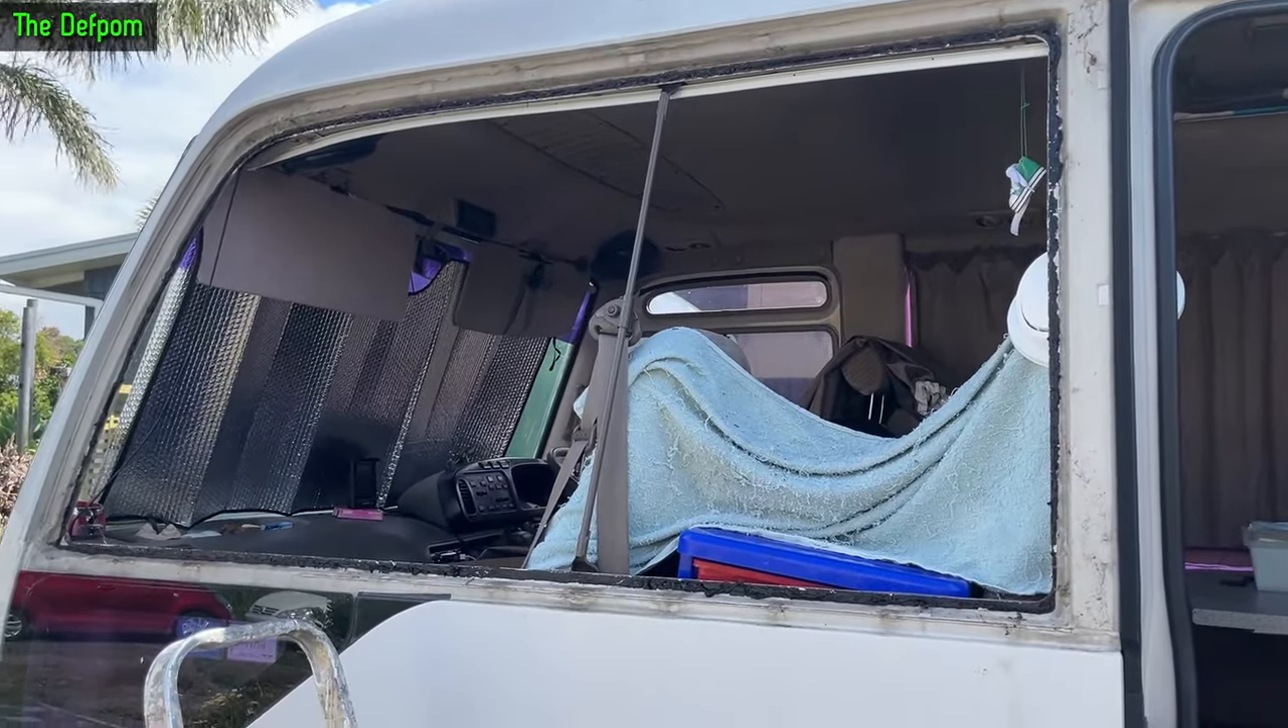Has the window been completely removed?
Yes.